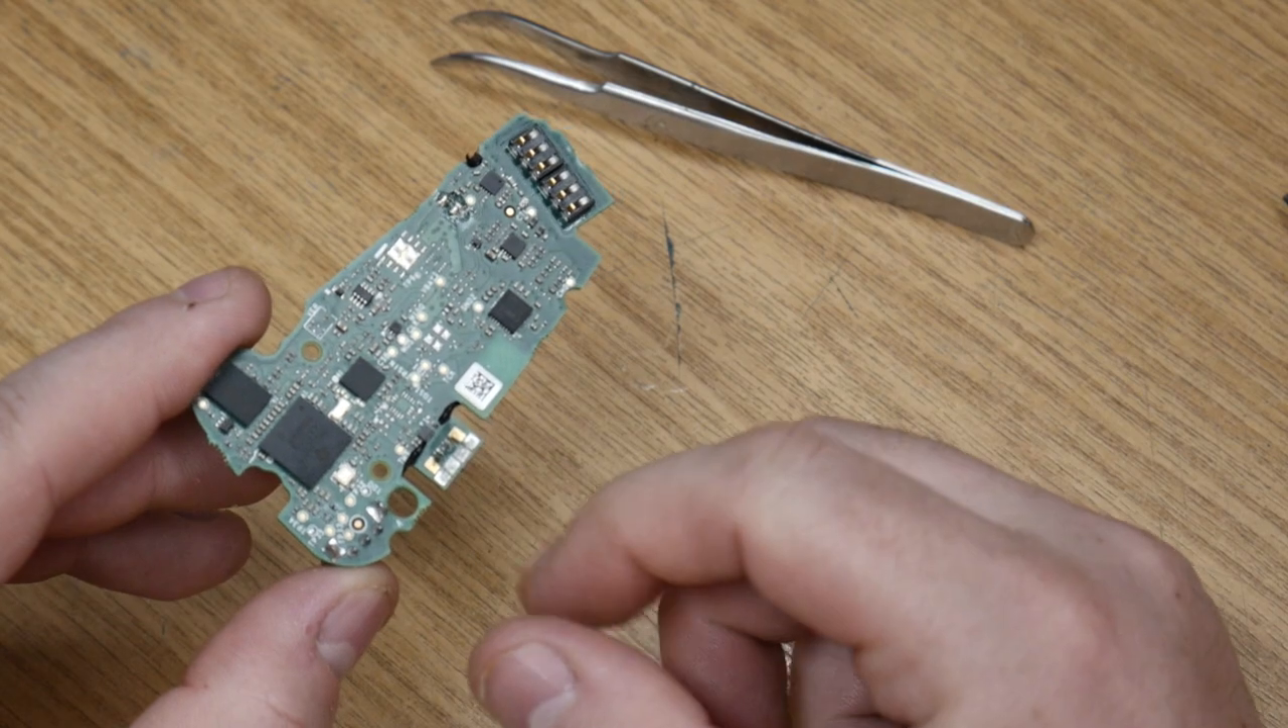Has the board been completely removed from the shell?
Yes.